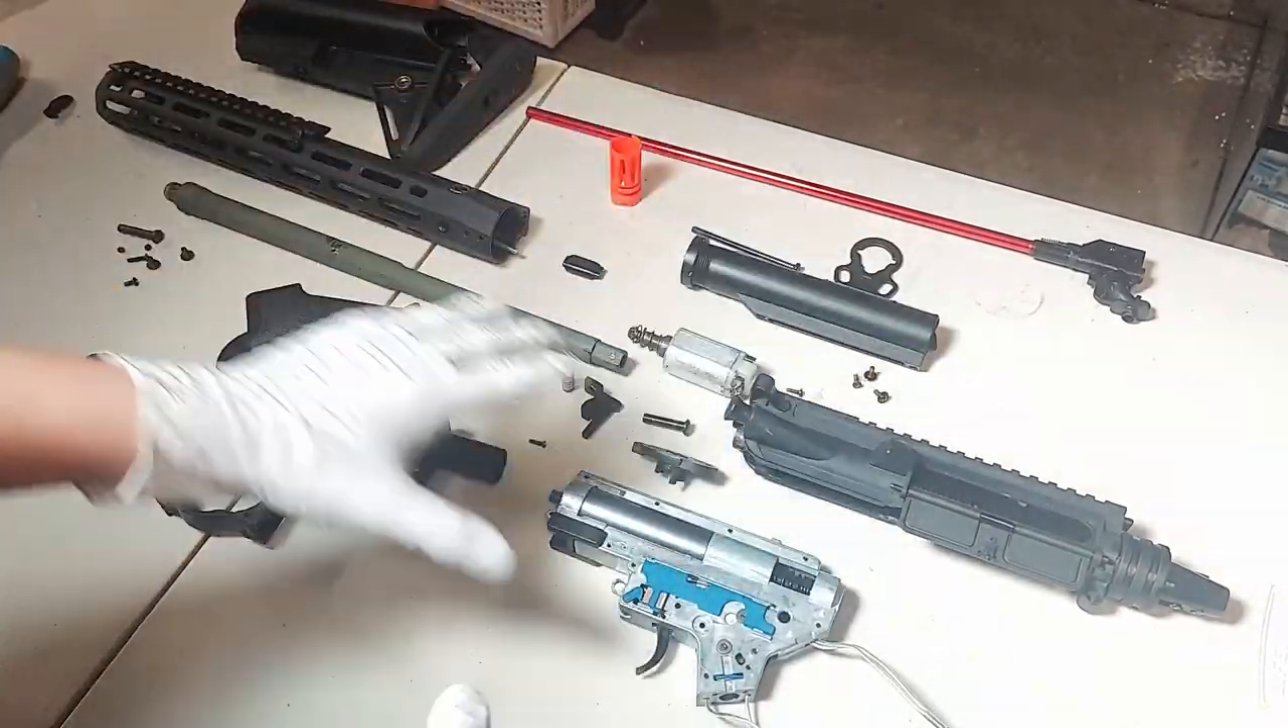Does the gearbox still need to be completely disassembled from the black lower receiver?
No.